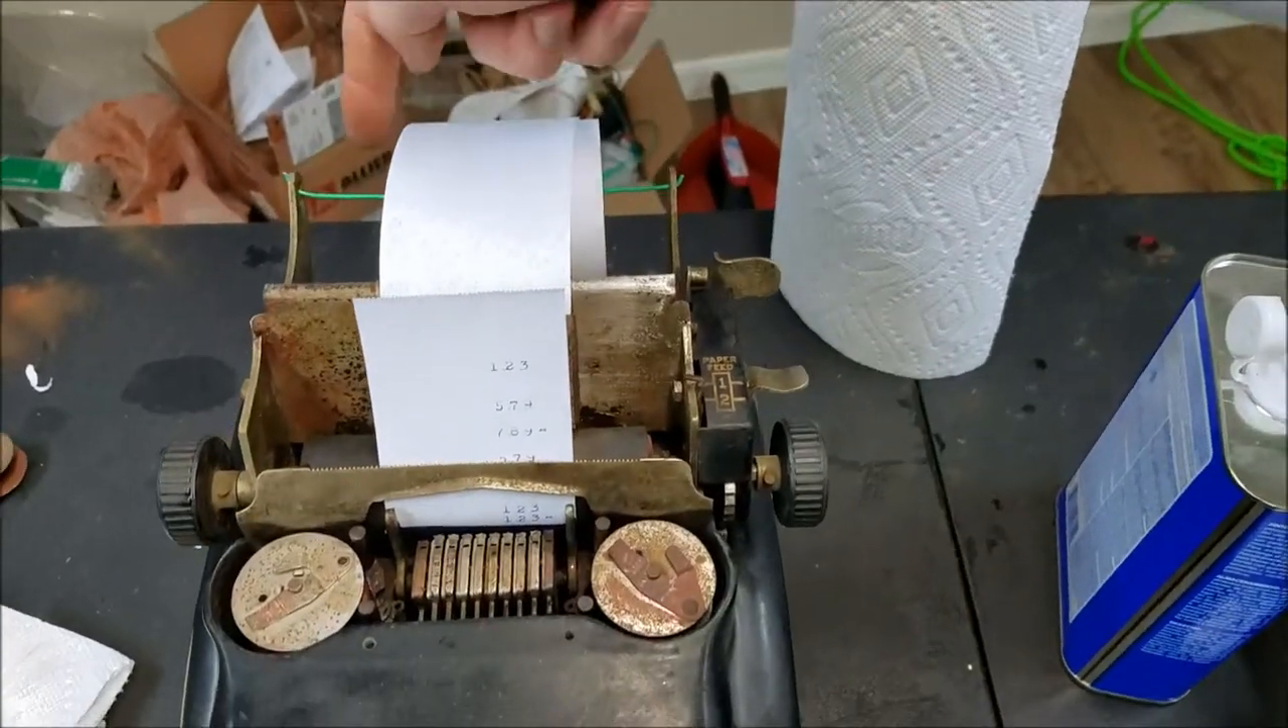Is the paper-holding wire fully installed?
Yes.